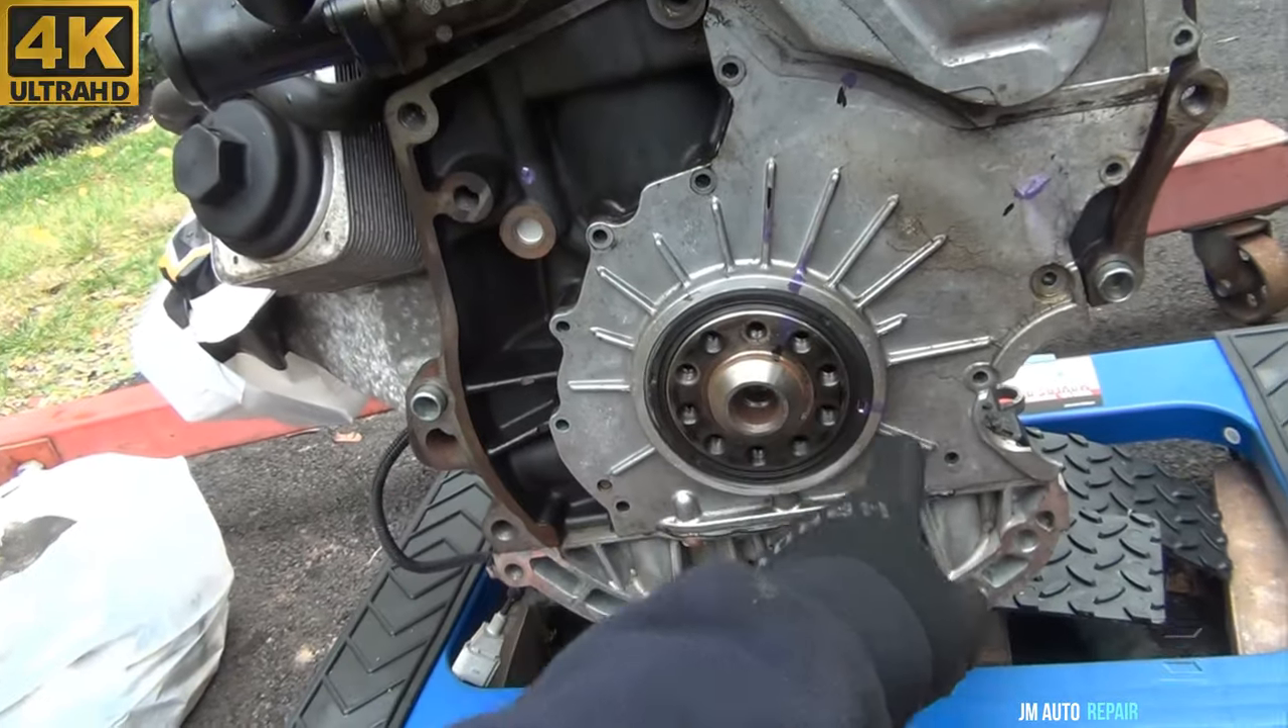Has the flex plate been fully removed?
Yes.